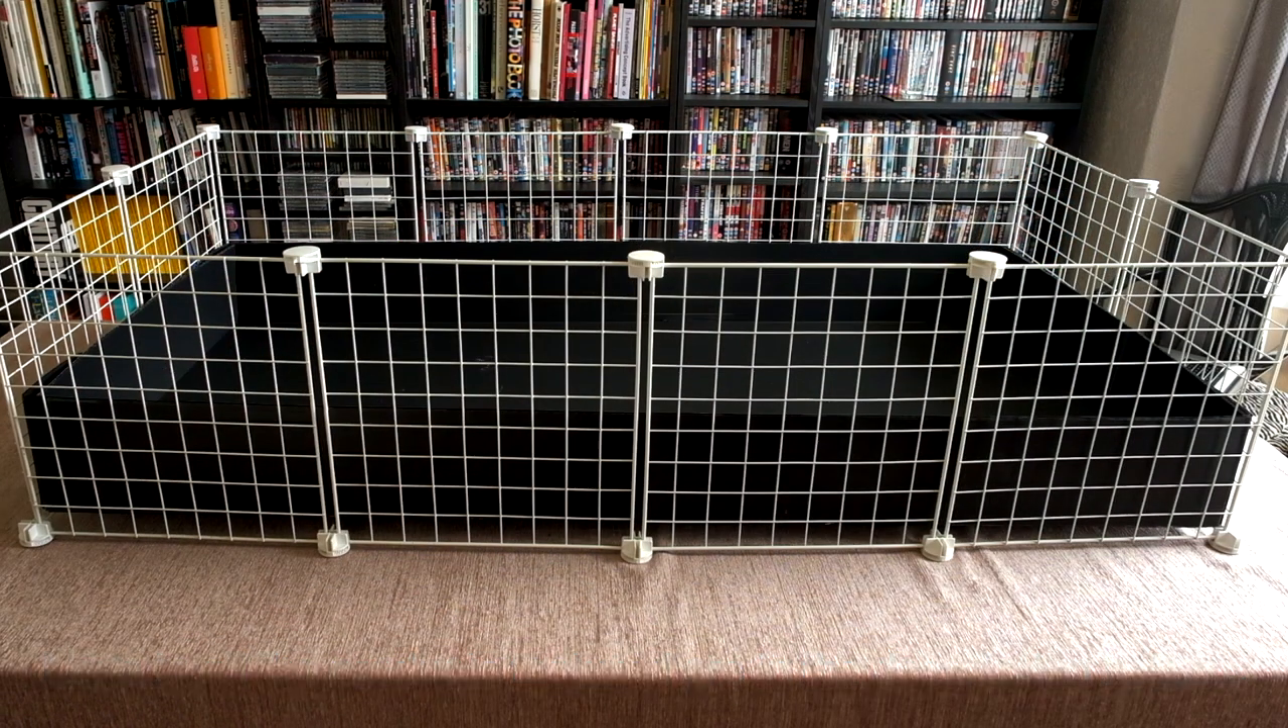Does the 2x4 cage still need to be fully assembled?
No.